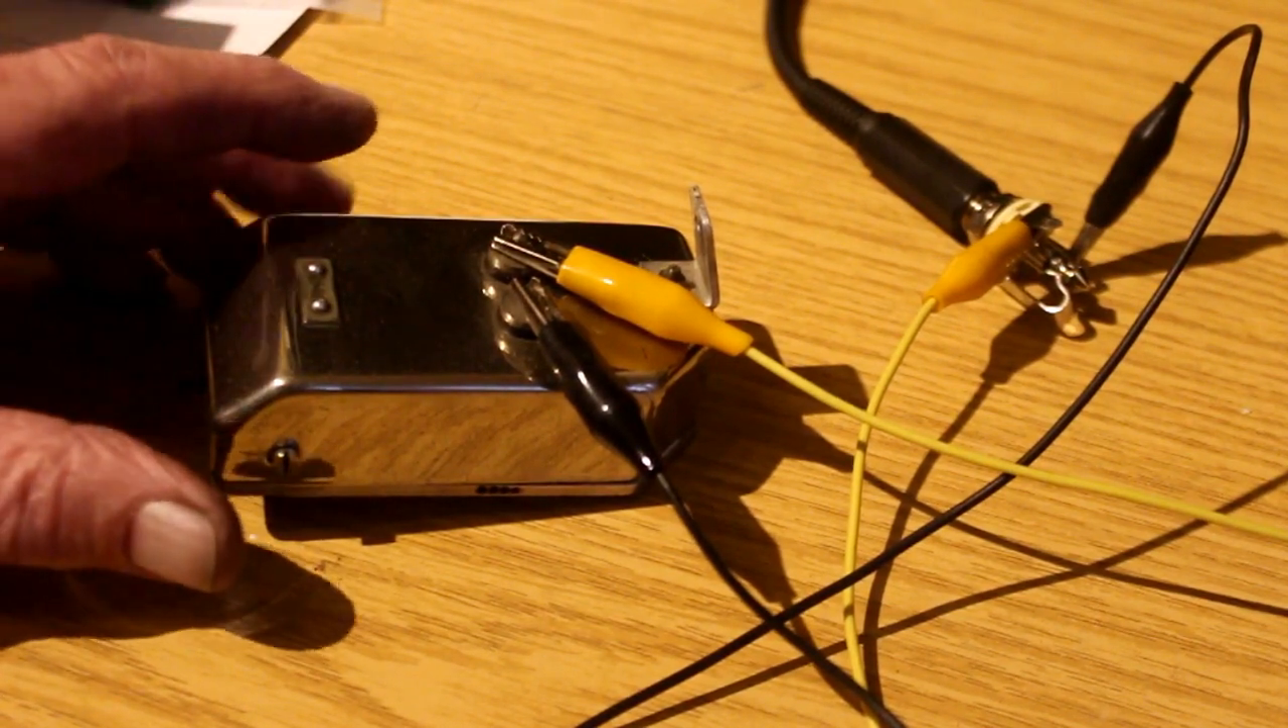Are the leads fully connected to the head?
Yes.